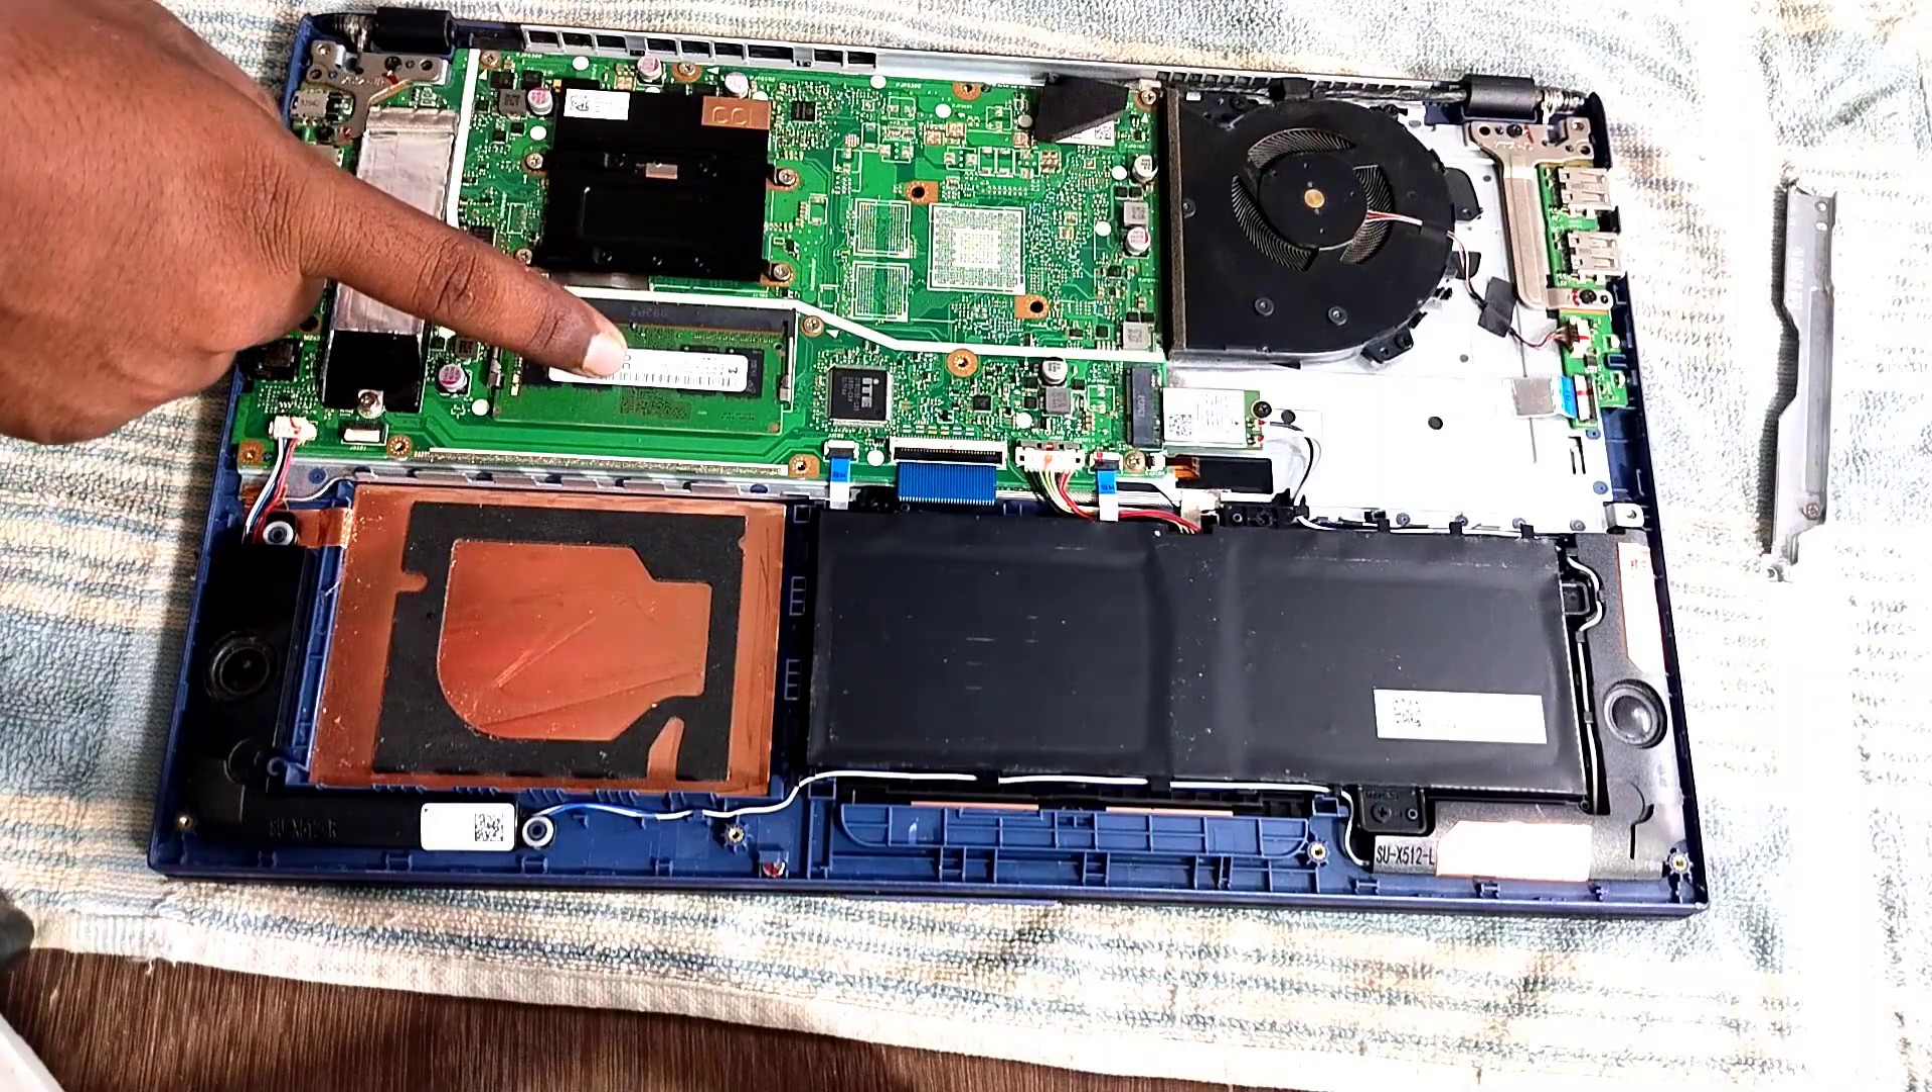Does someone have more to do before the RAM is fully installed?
No.